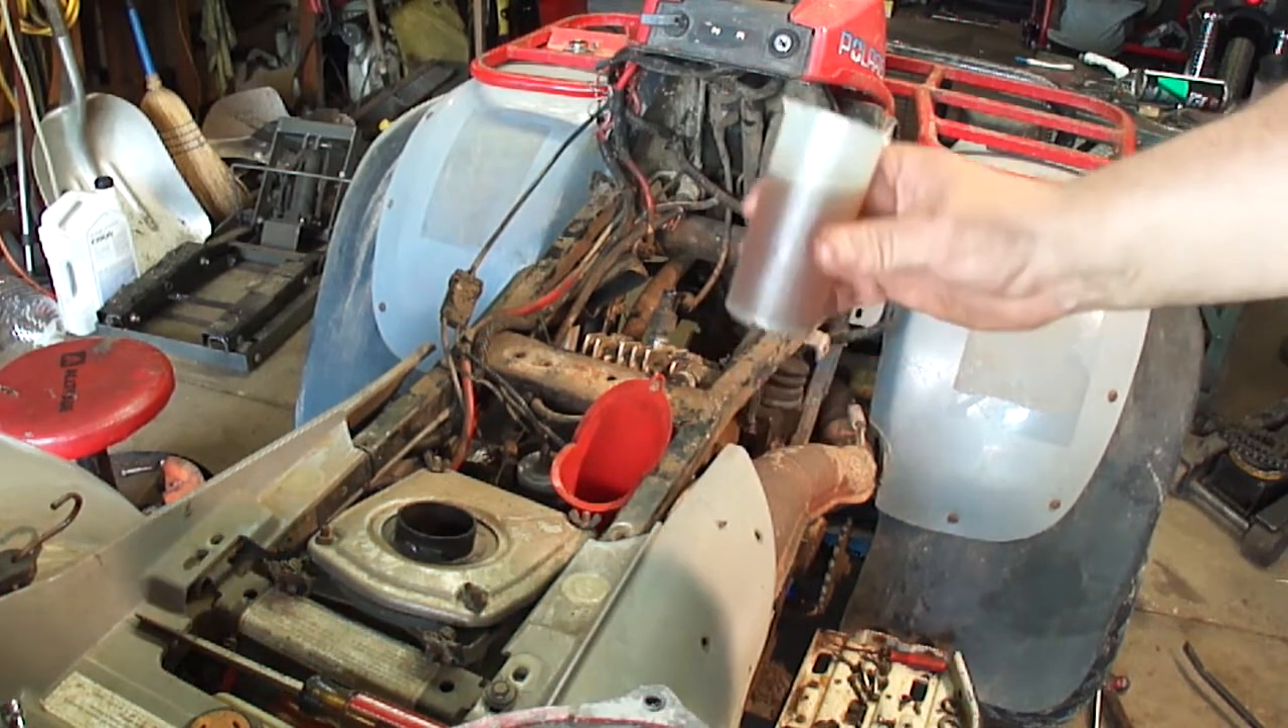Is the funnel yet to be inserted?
No.